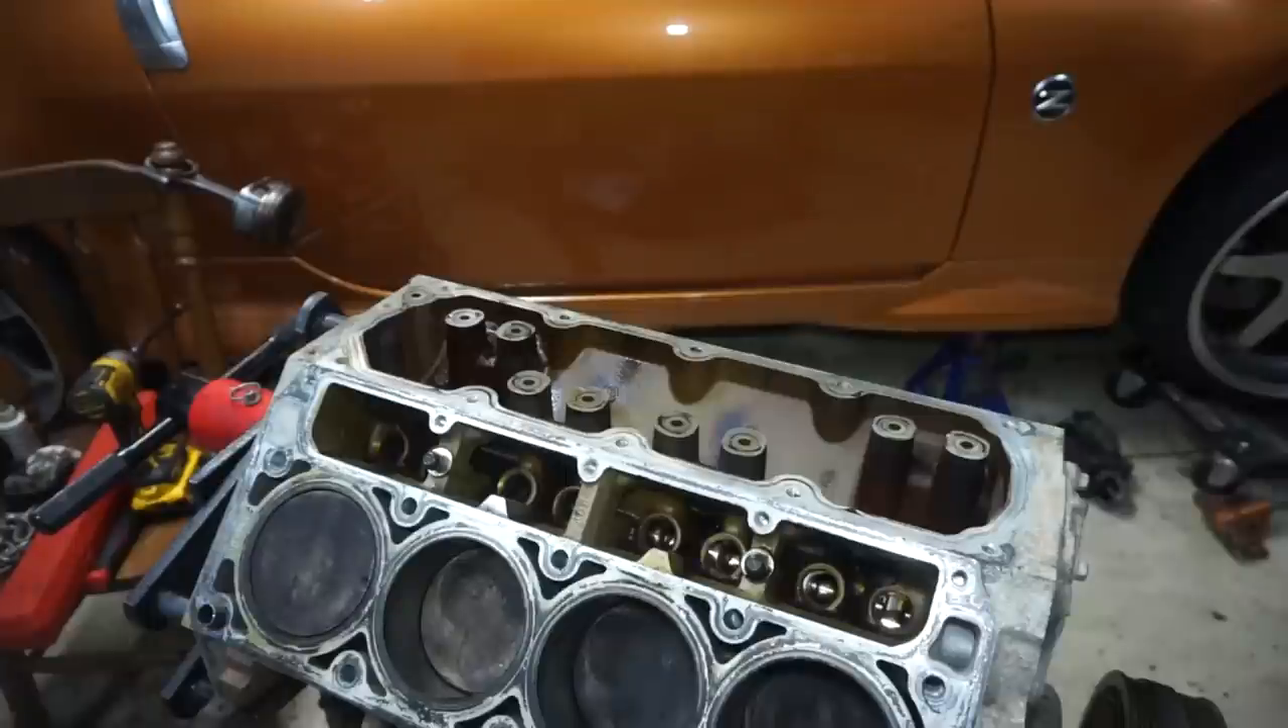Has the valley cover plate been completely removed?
Yes.